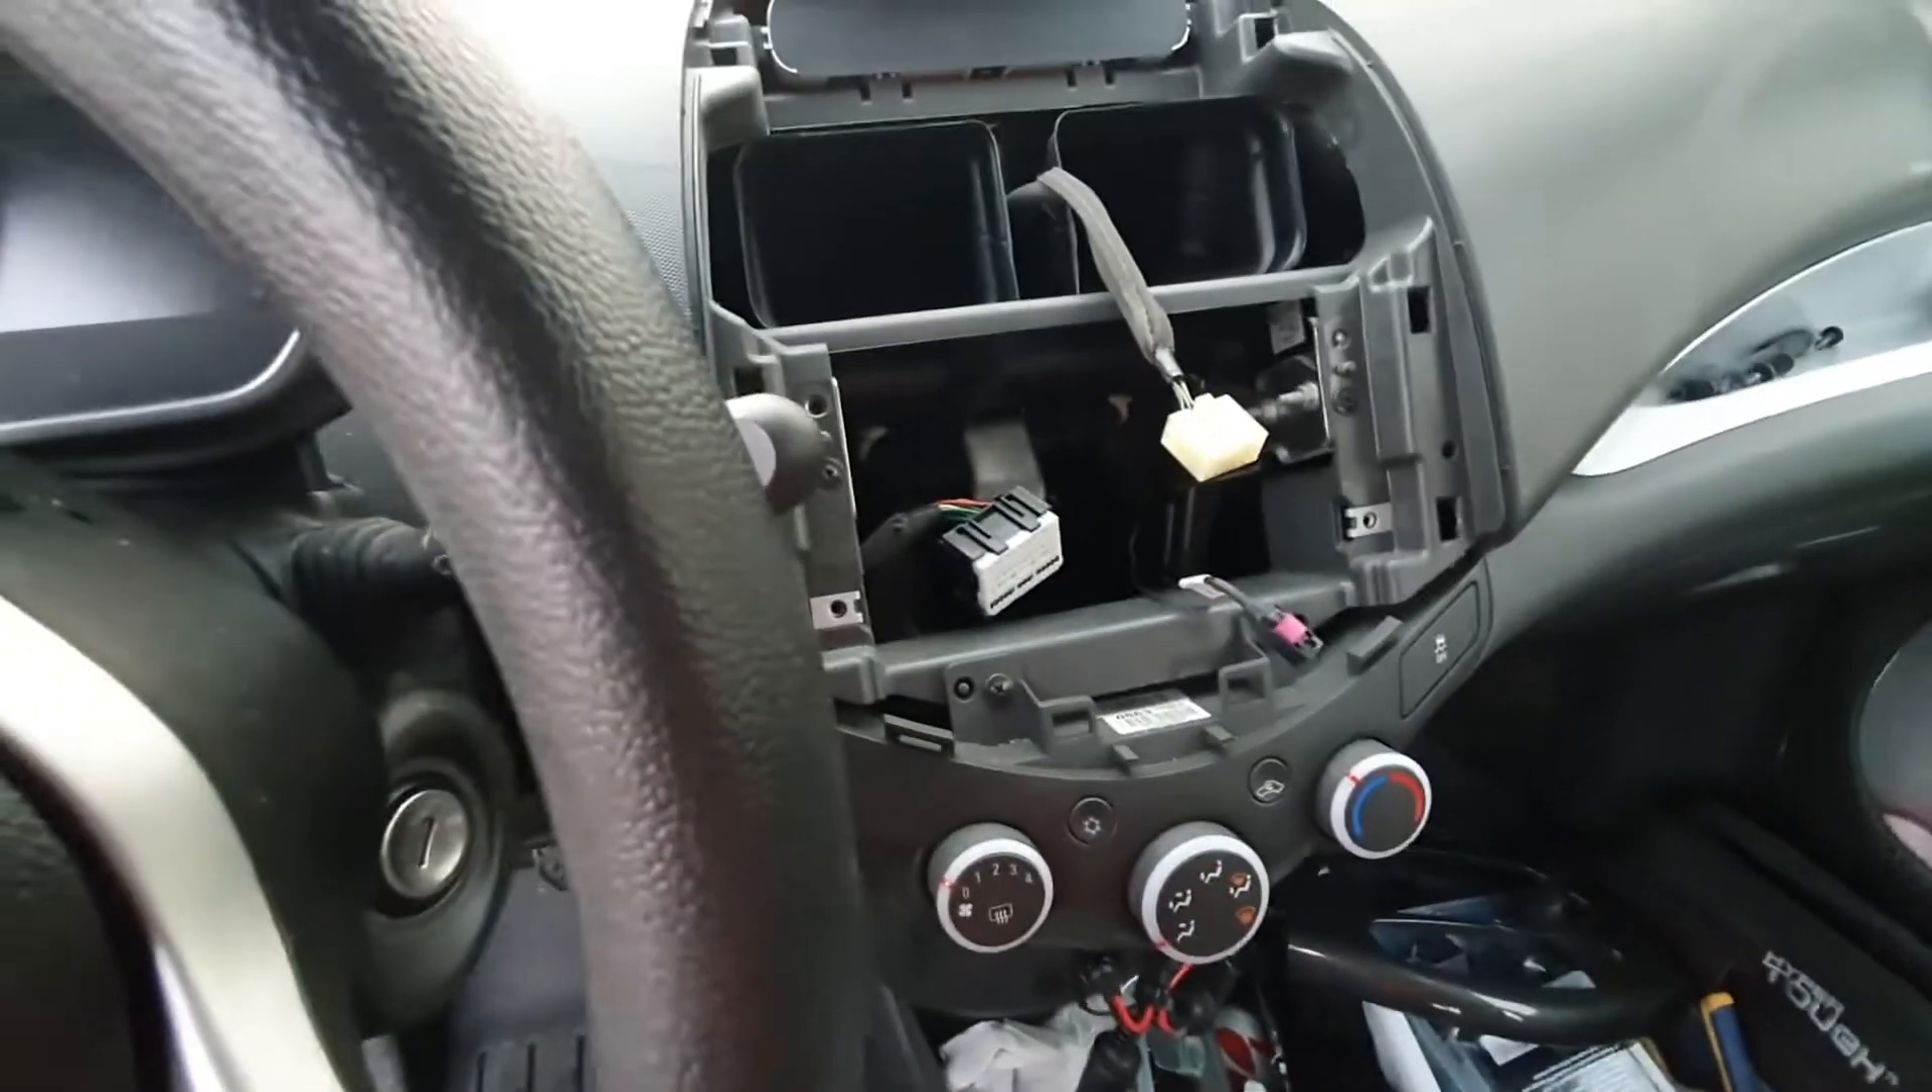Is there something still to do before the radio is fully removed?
No.